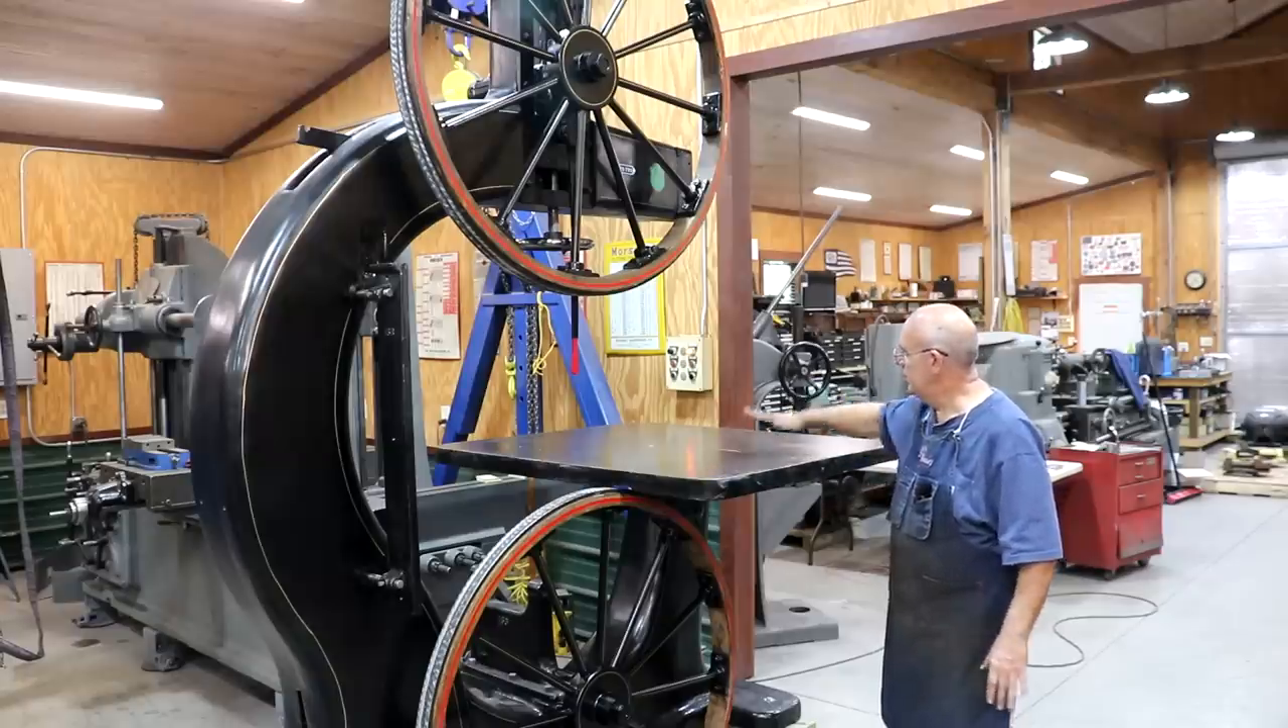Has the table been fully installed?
Yes.